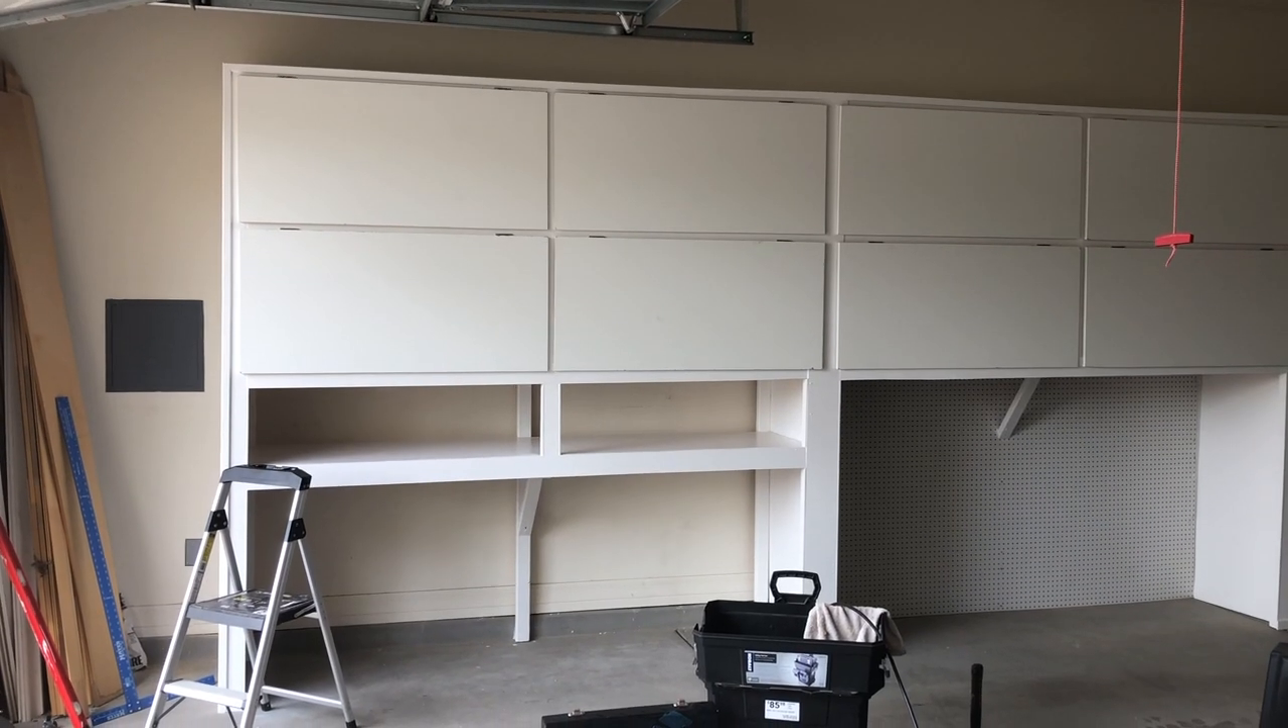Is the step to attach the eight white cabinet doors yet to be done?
No.